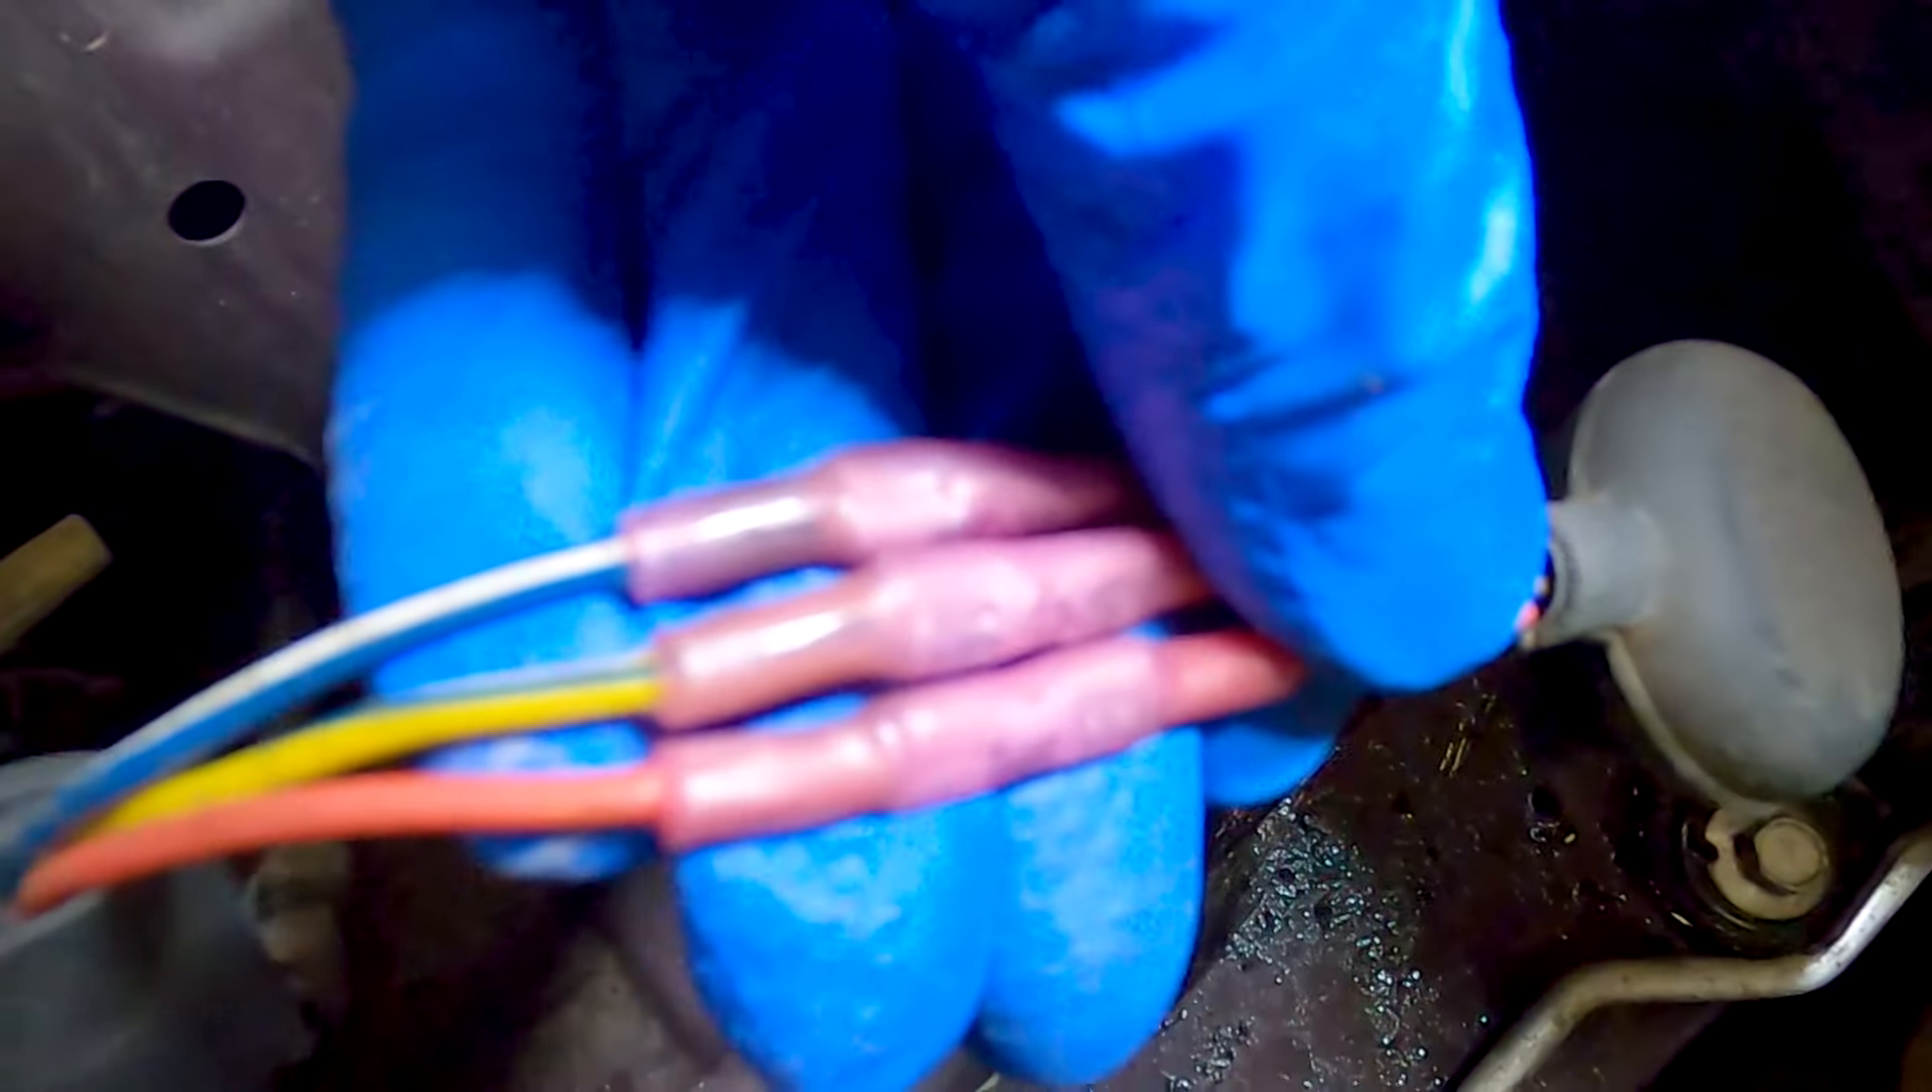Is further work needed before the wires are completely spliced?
No.